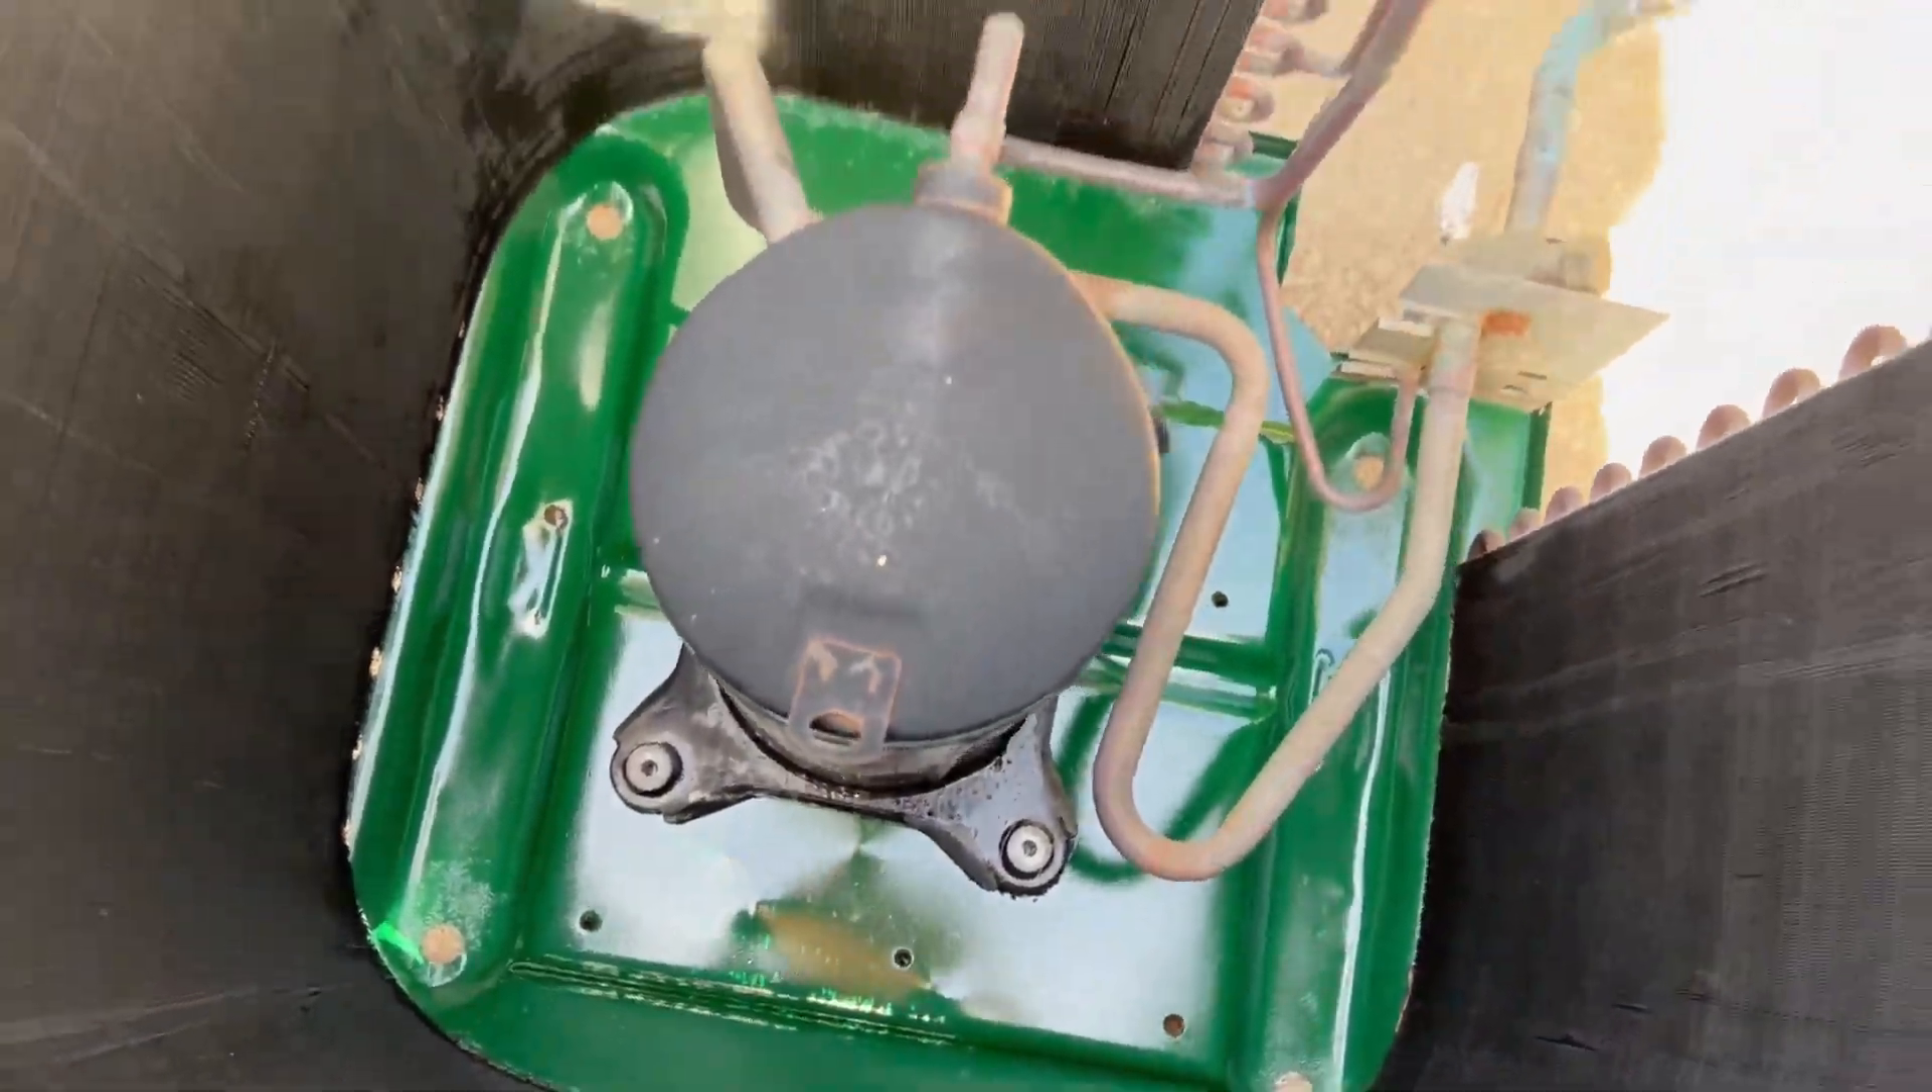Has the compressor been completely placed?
Yes.